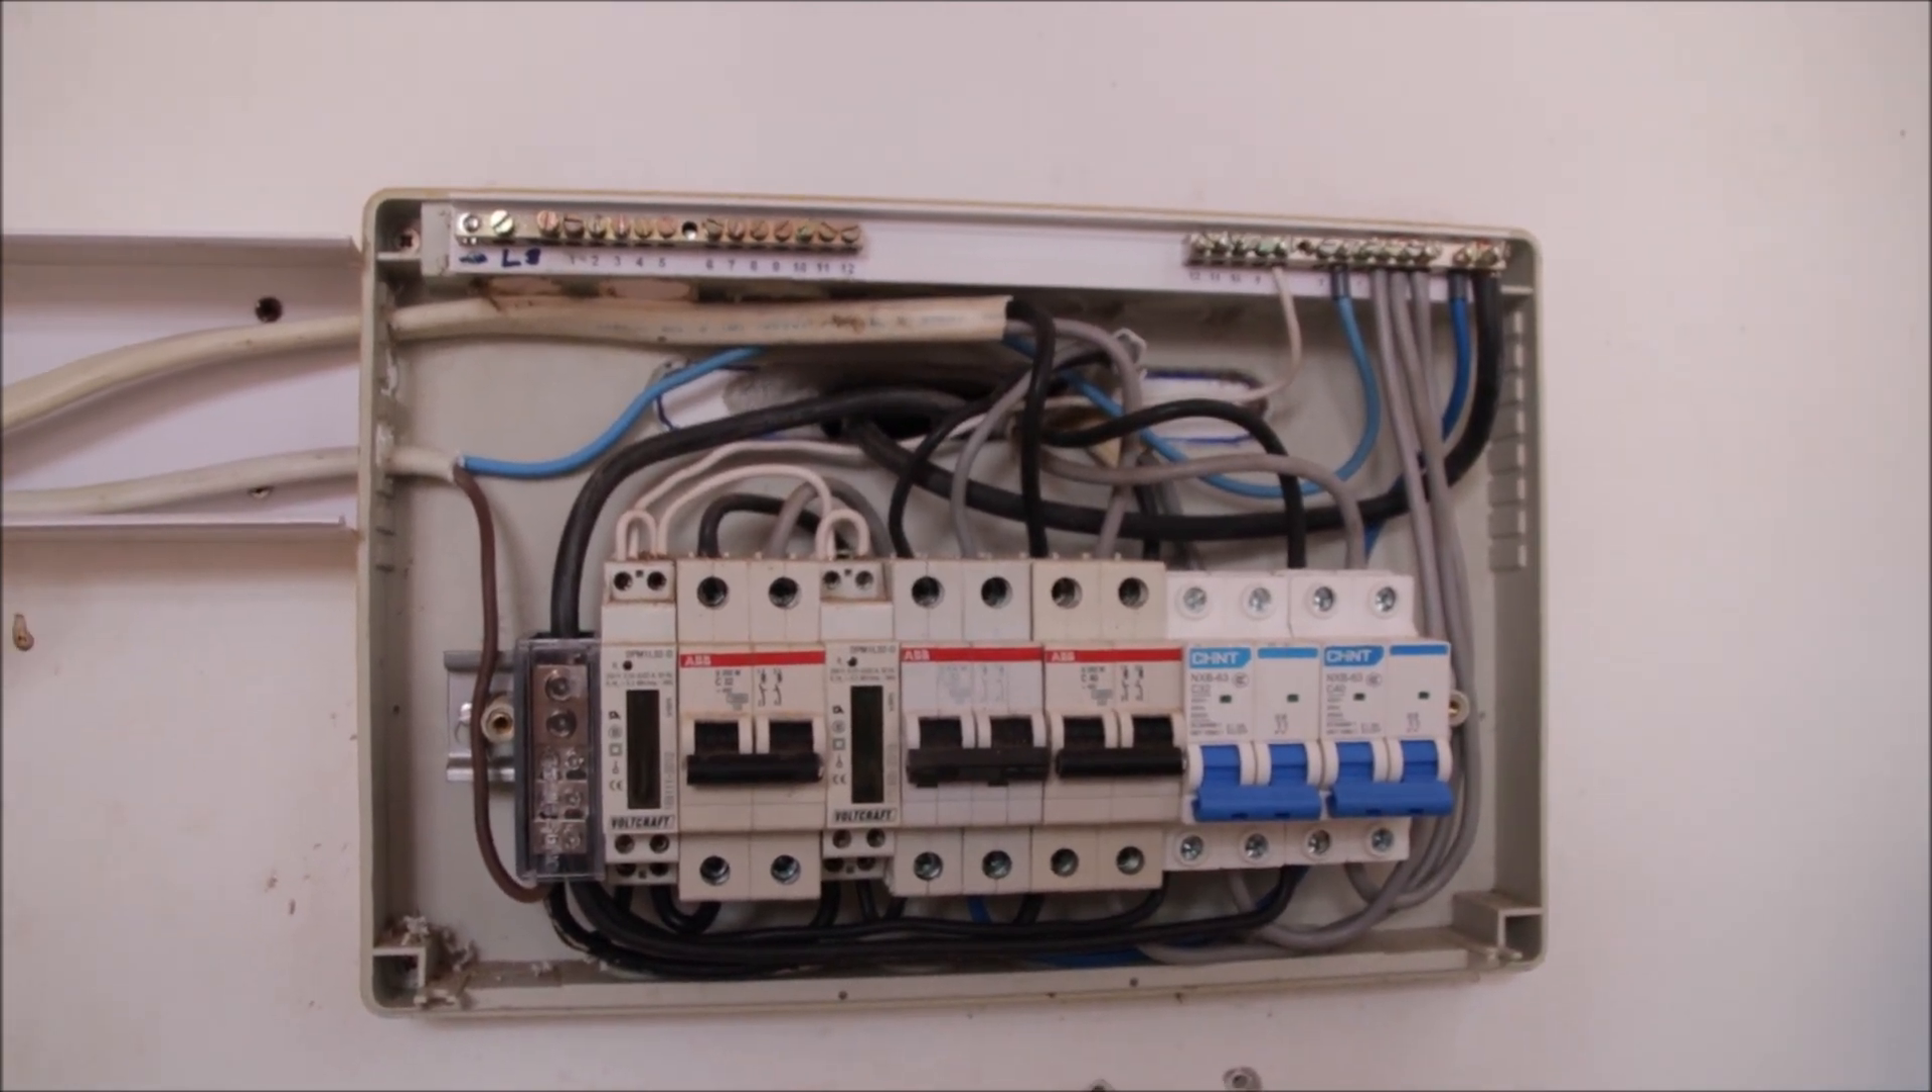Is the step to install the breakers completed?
Yes.